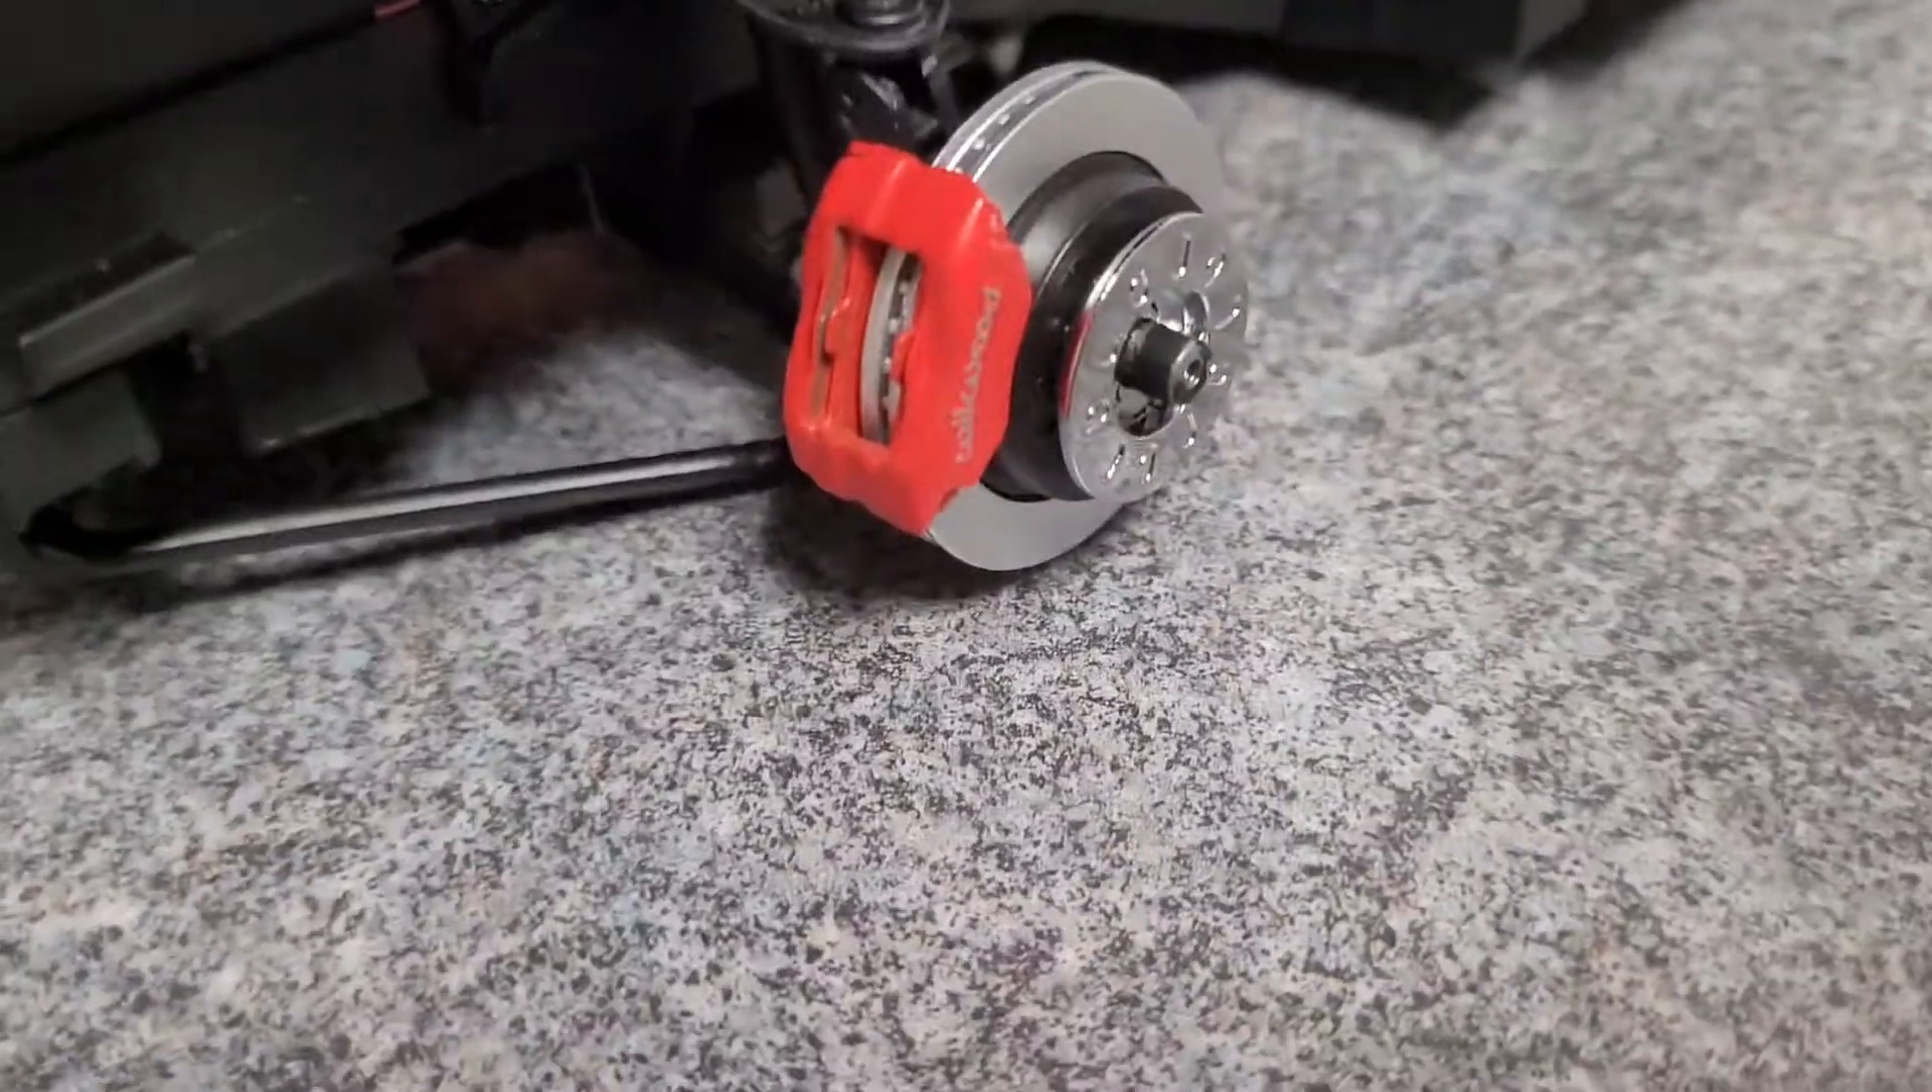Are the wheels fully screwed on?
No.